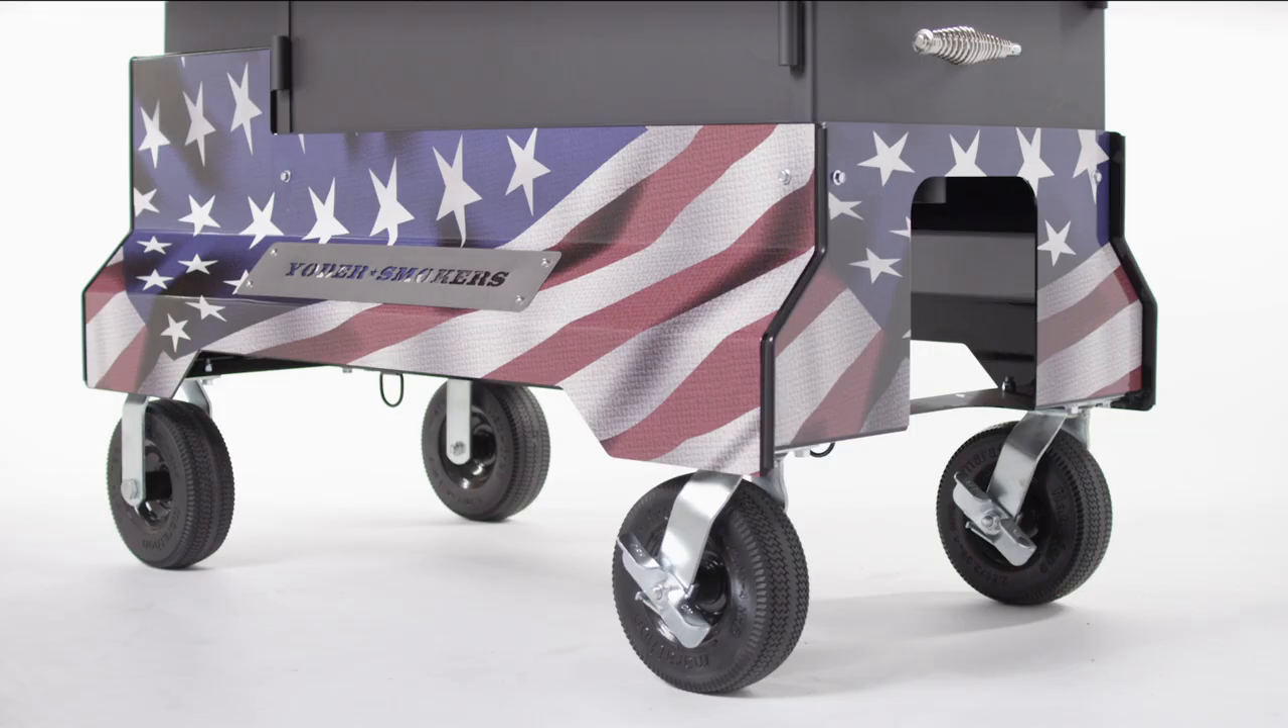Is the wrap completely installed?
Yes.